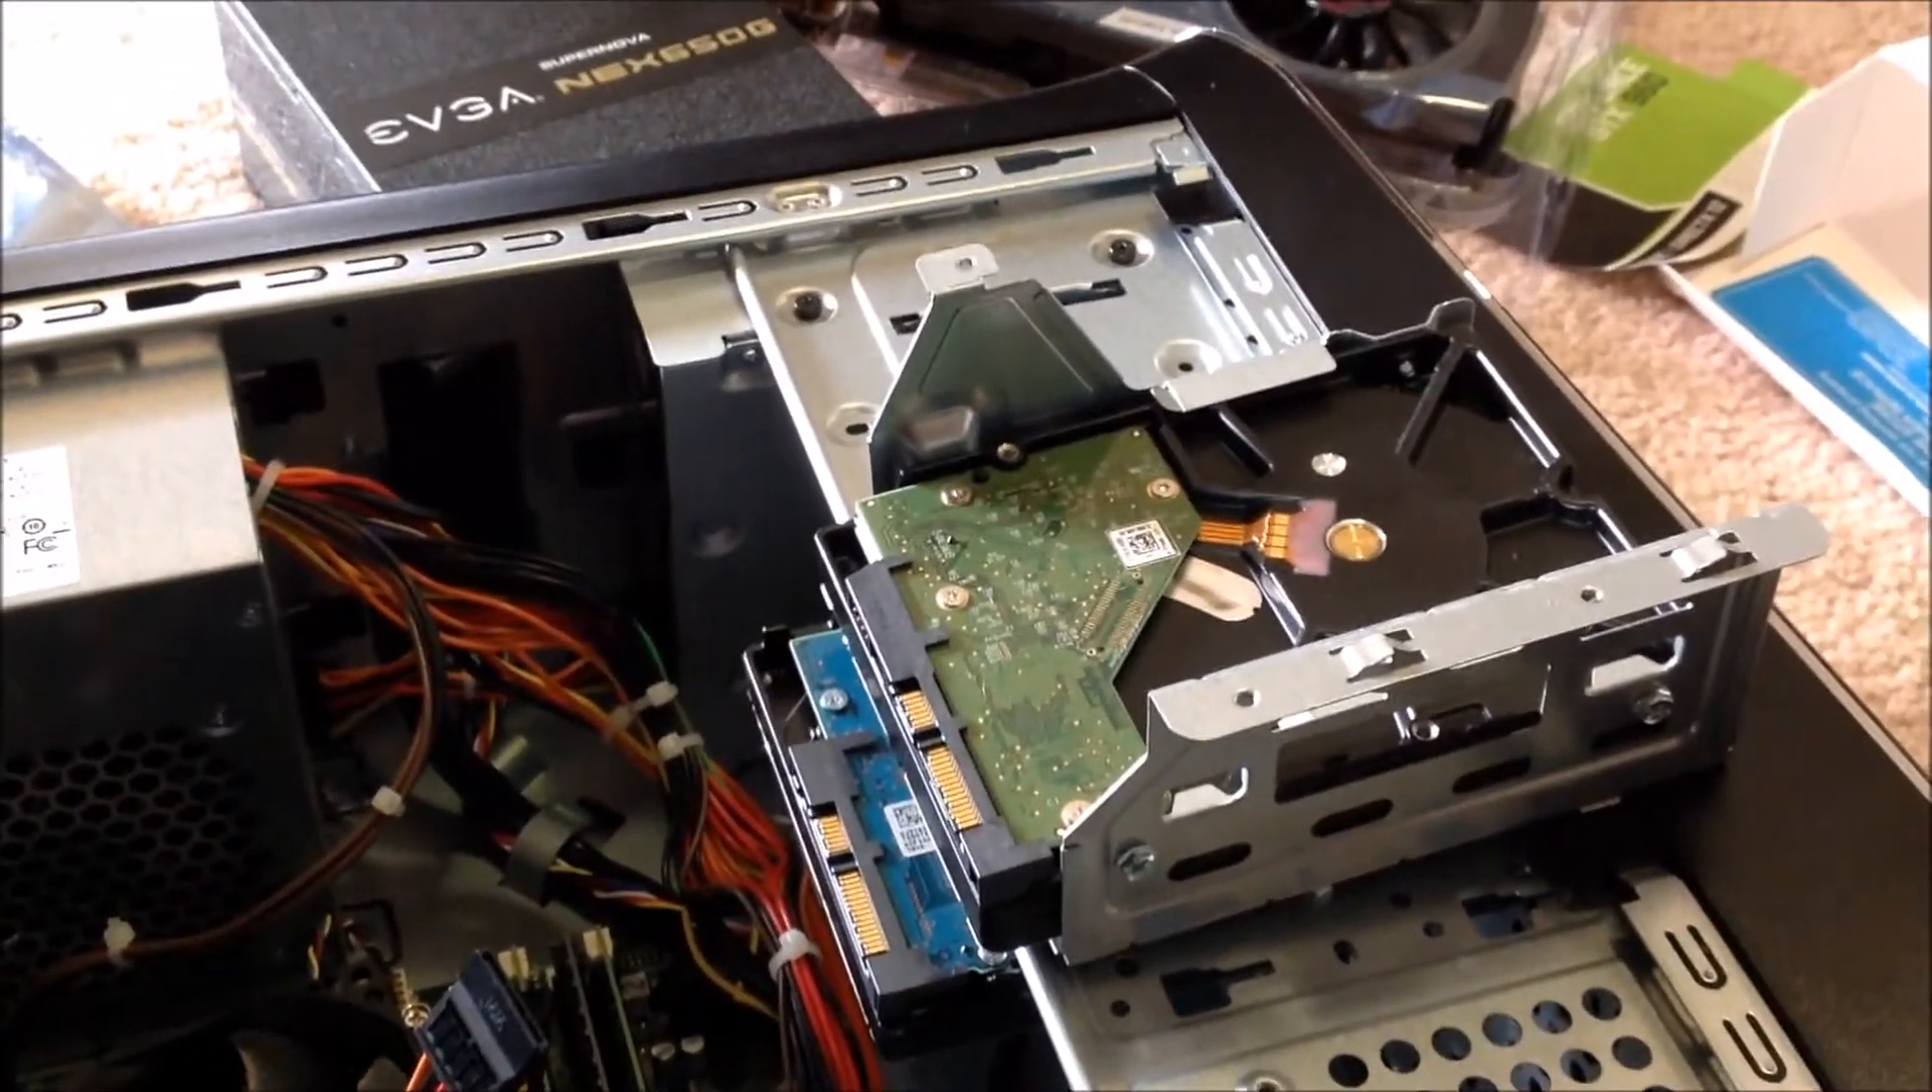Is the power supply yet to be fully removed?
Yes.